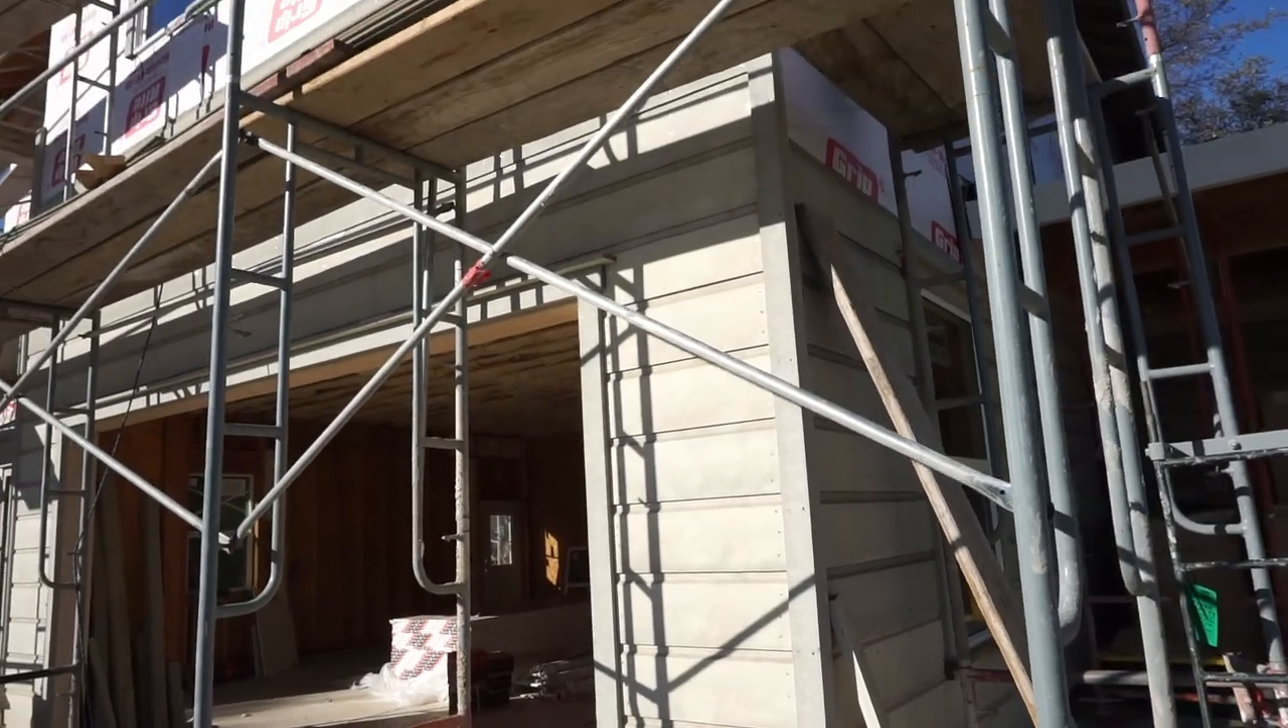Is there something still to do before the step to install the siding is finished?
Yes.